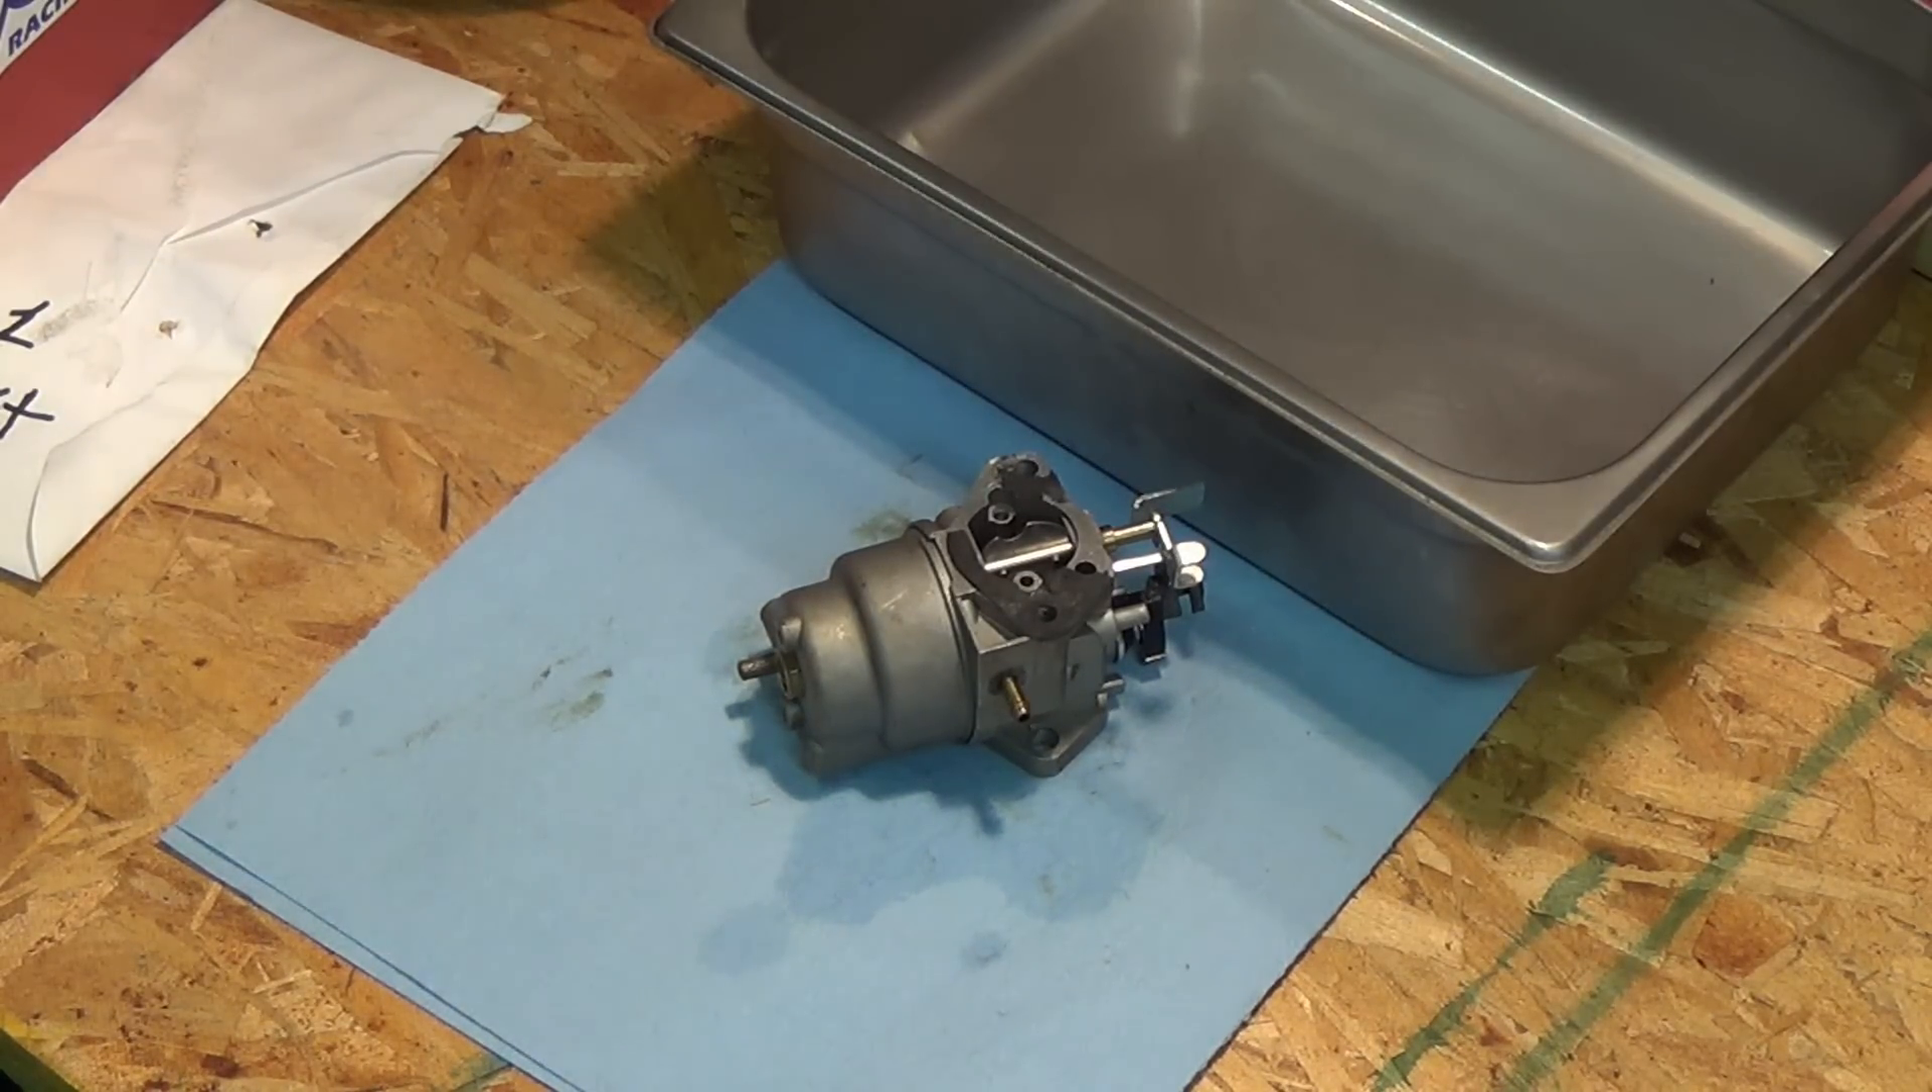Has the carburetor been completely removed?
Yes.